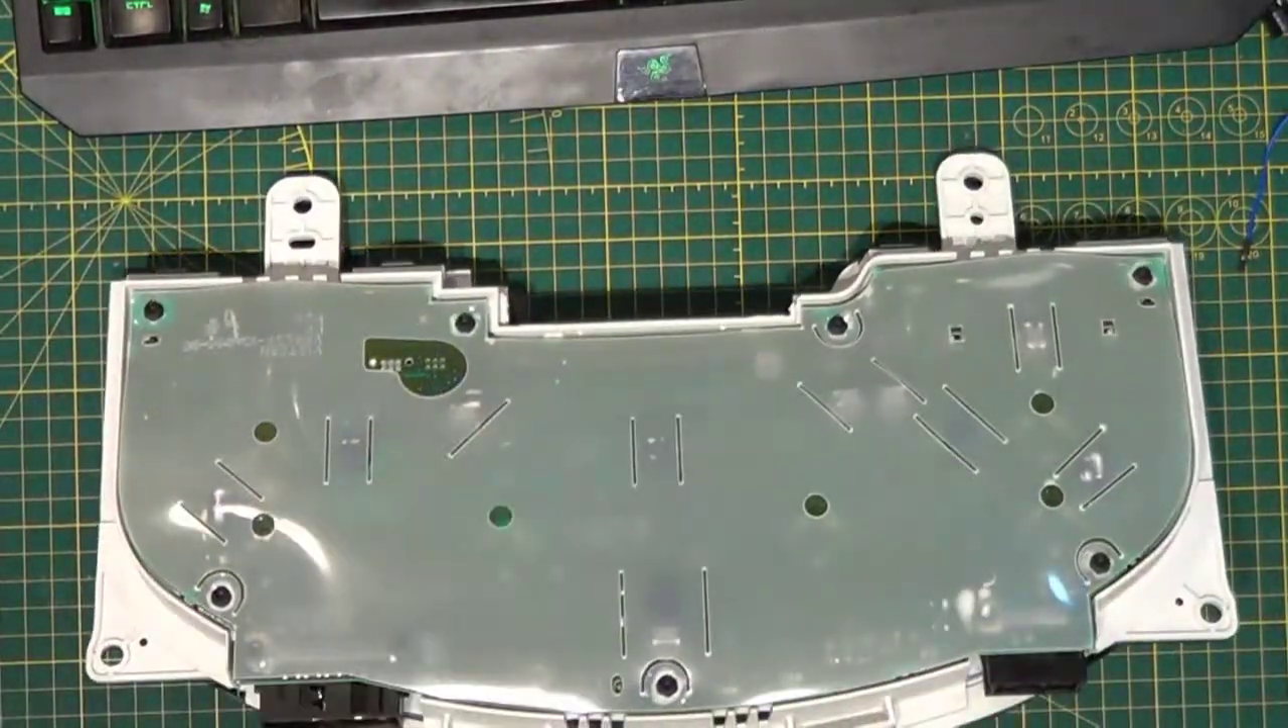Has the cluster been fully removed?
Yes.